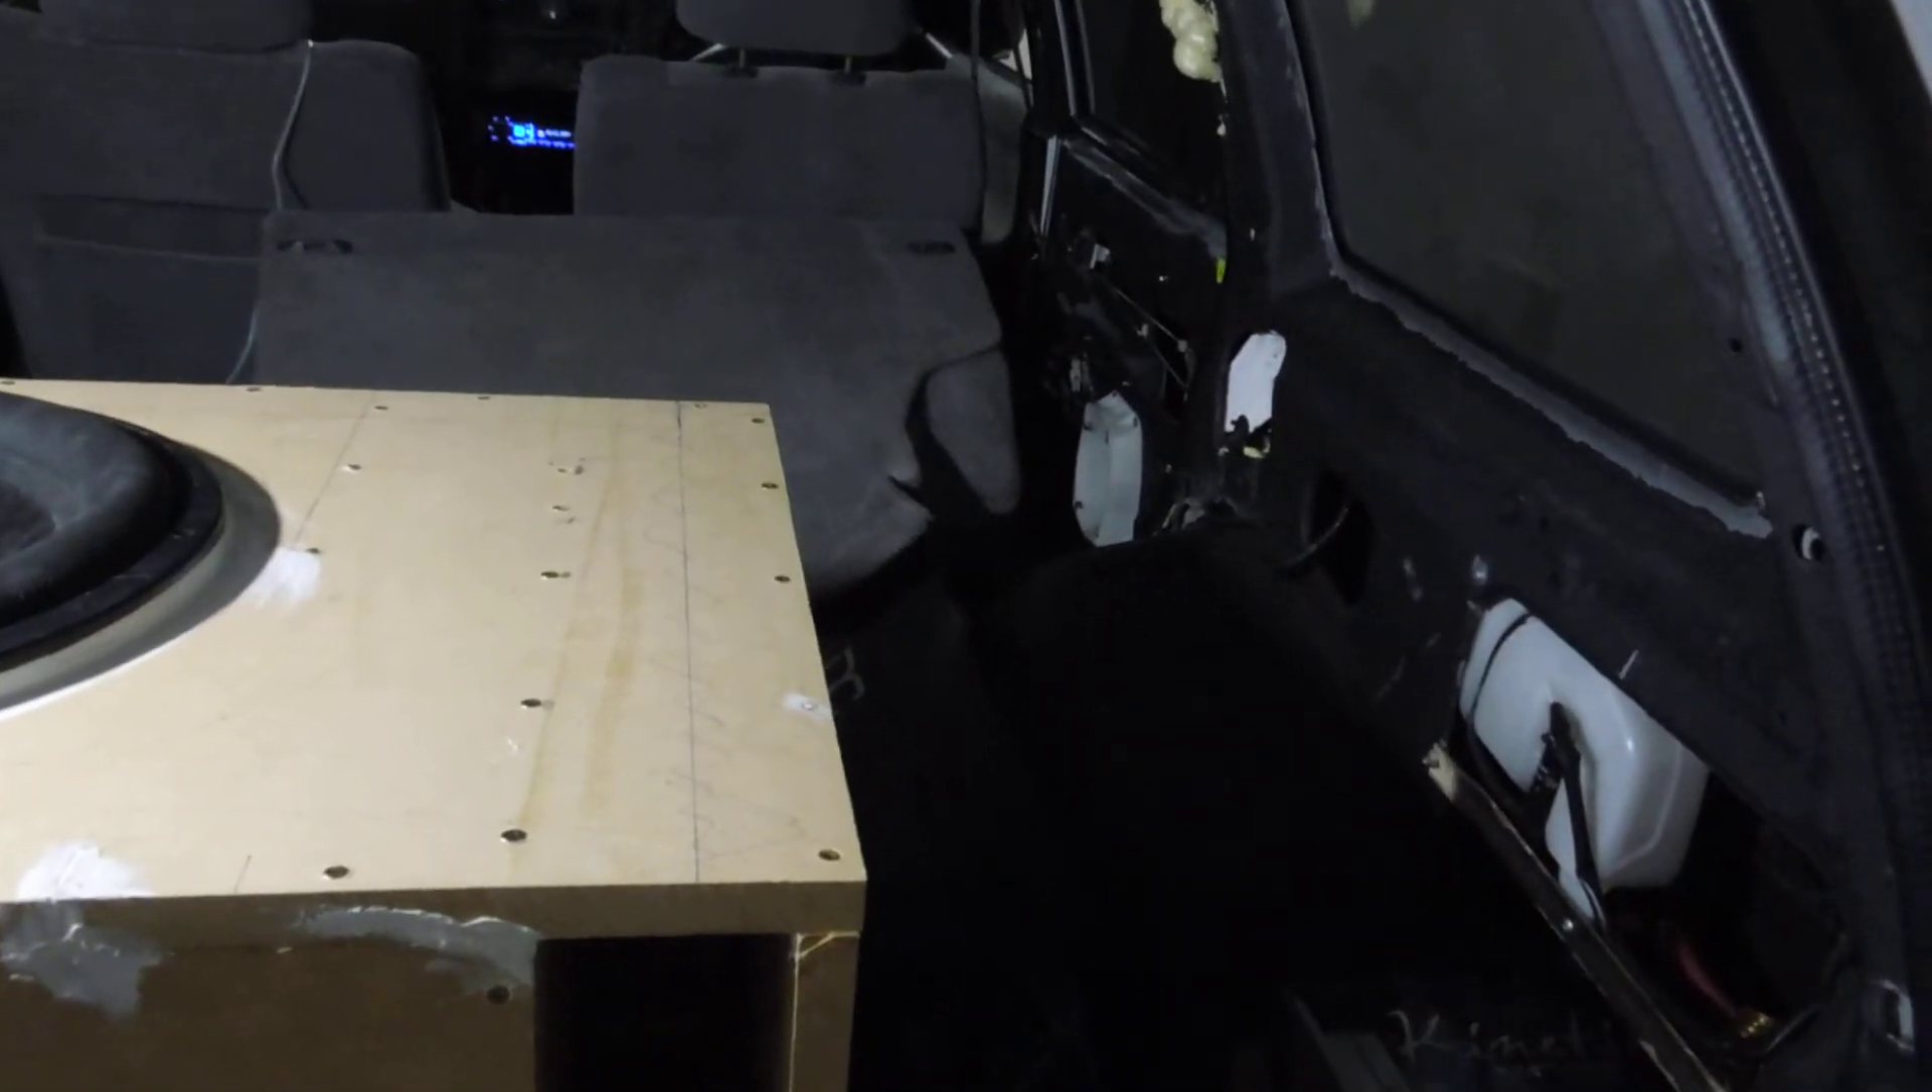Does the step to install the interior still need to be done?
Yes.